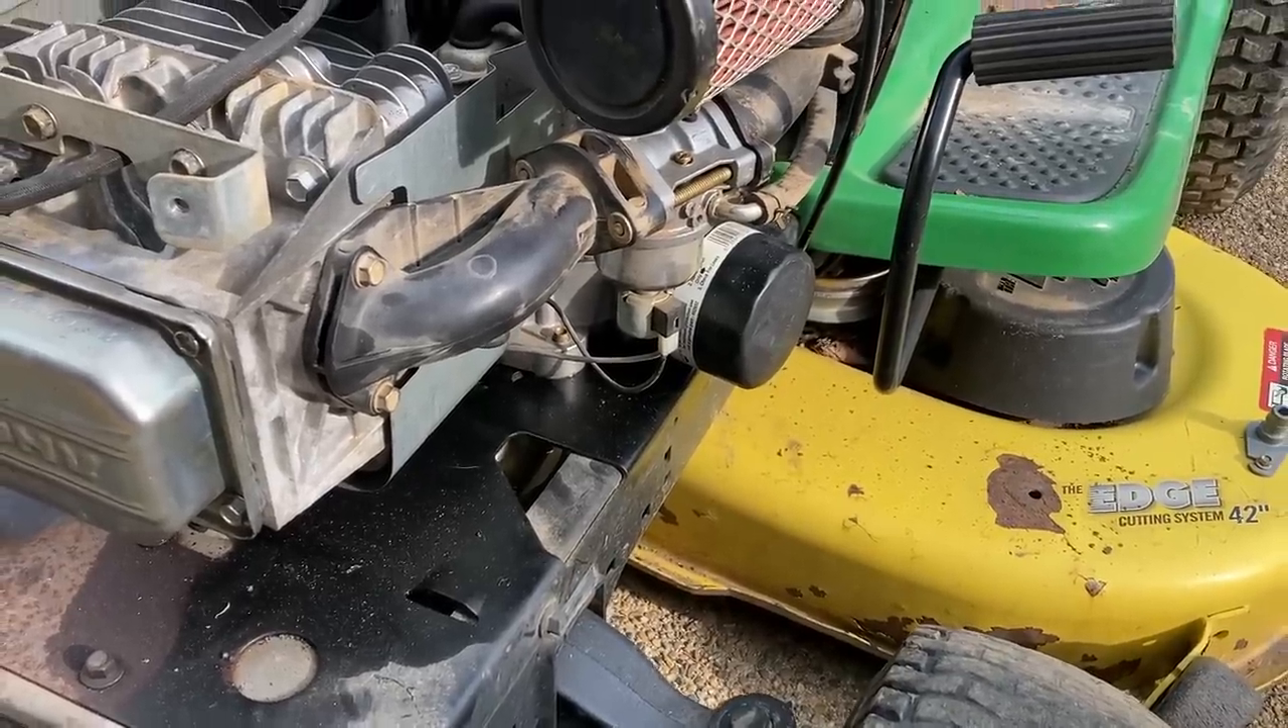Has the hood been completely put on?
No.